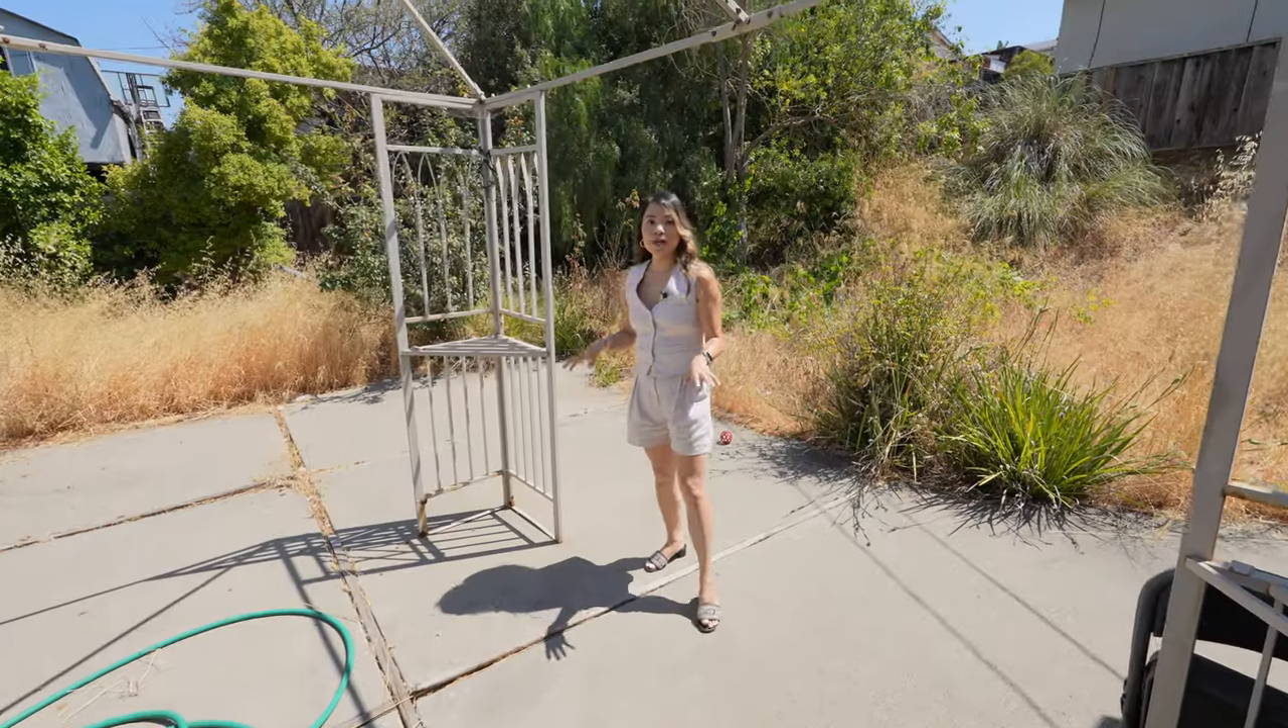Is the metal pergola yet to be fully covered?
Yes.